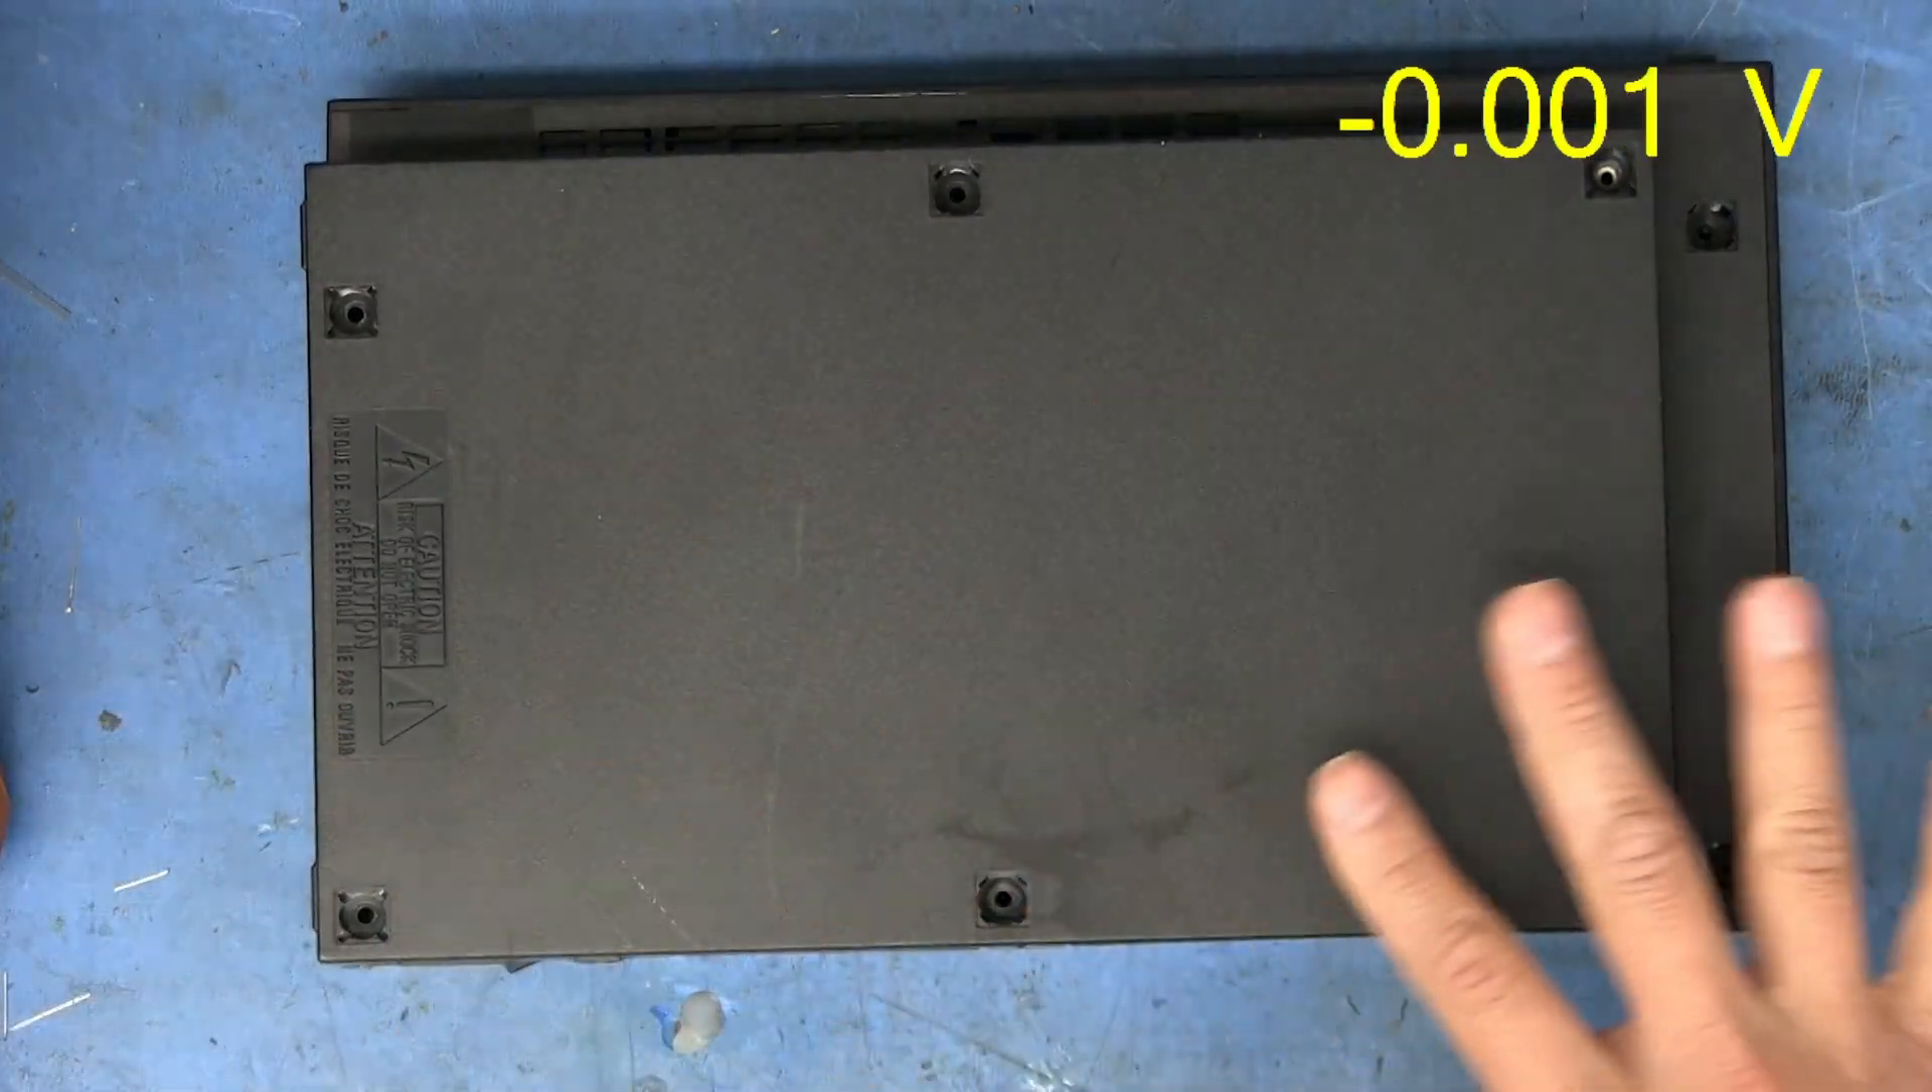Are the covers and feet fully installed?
No.